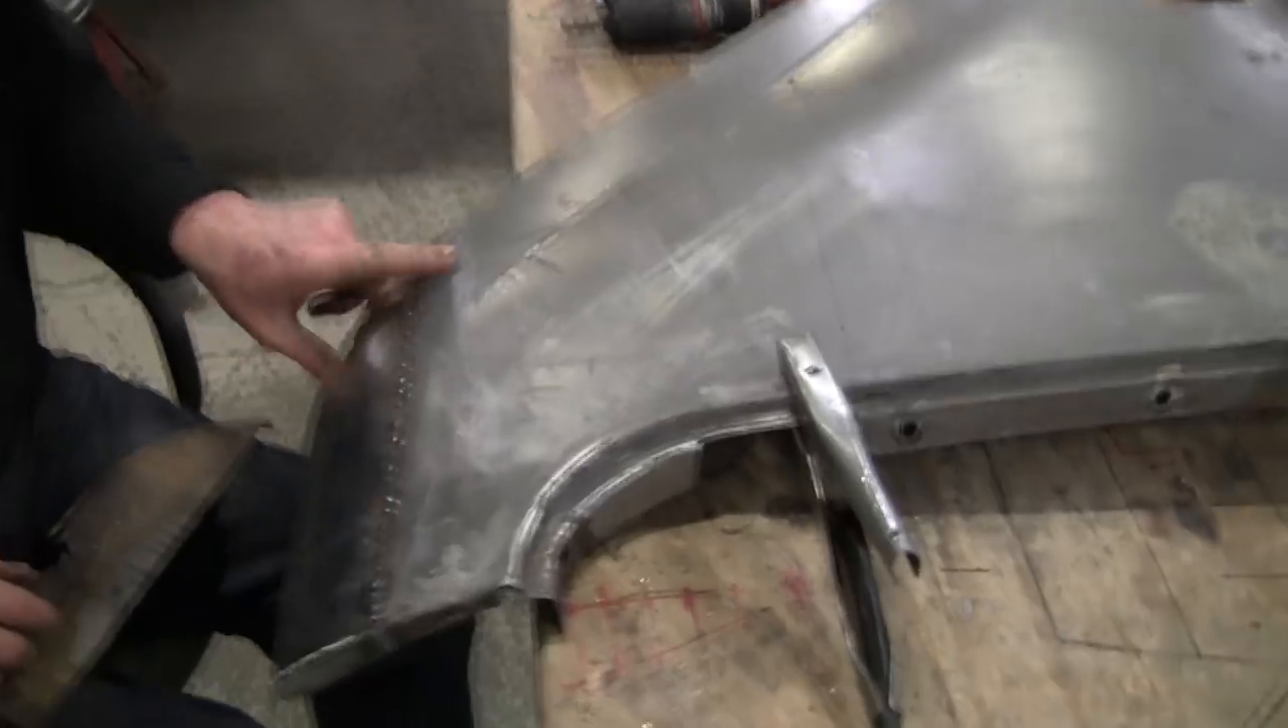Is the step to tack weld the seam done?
Yes.